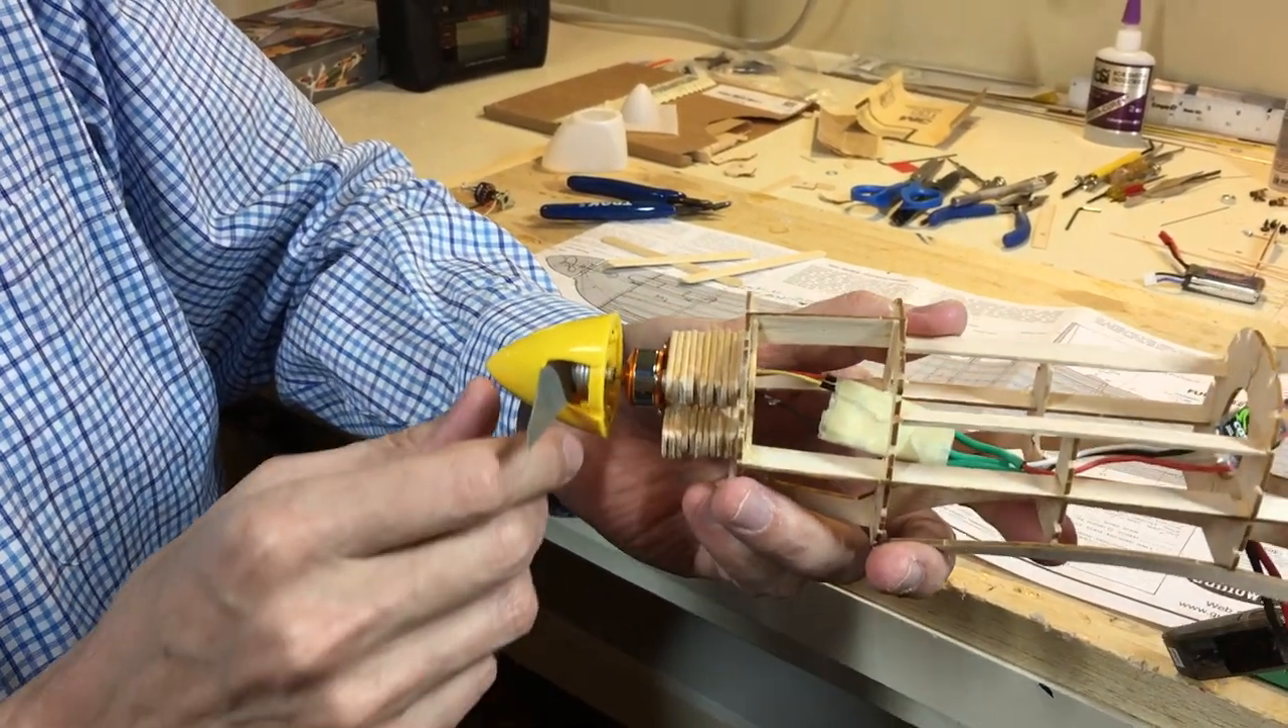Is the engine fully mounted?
Yes.